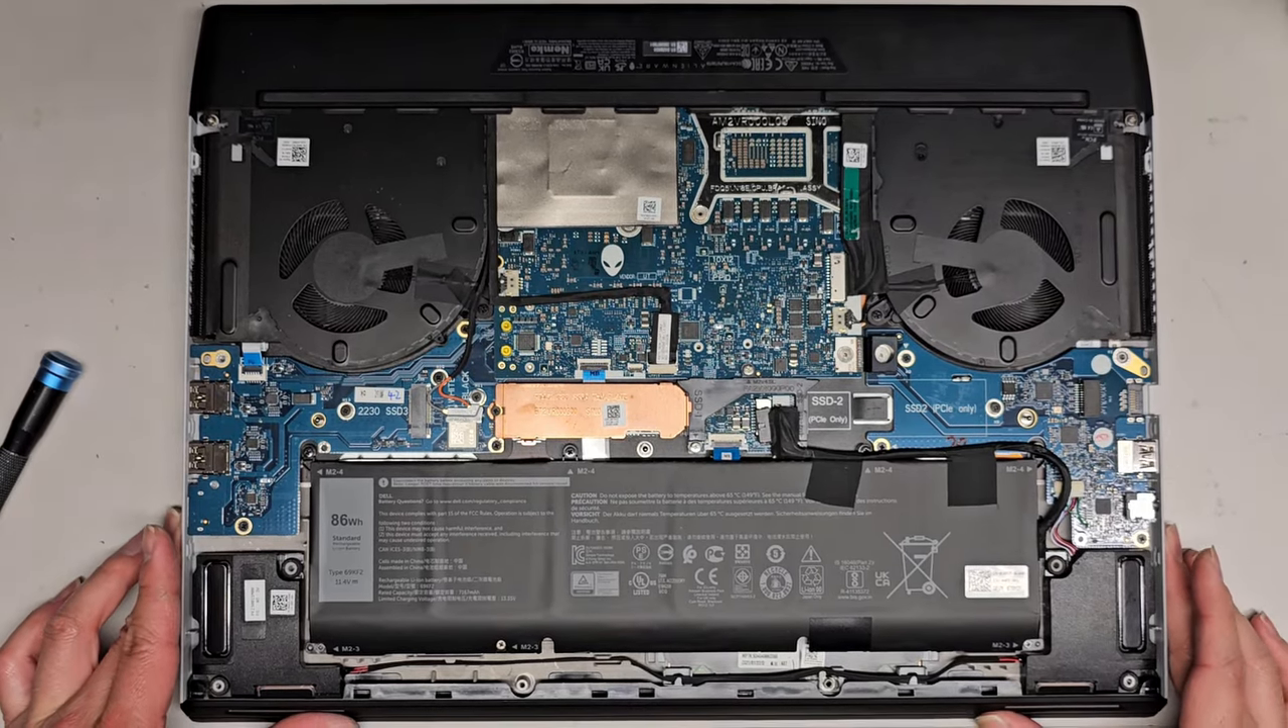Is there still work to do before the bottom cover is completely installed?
Yes.